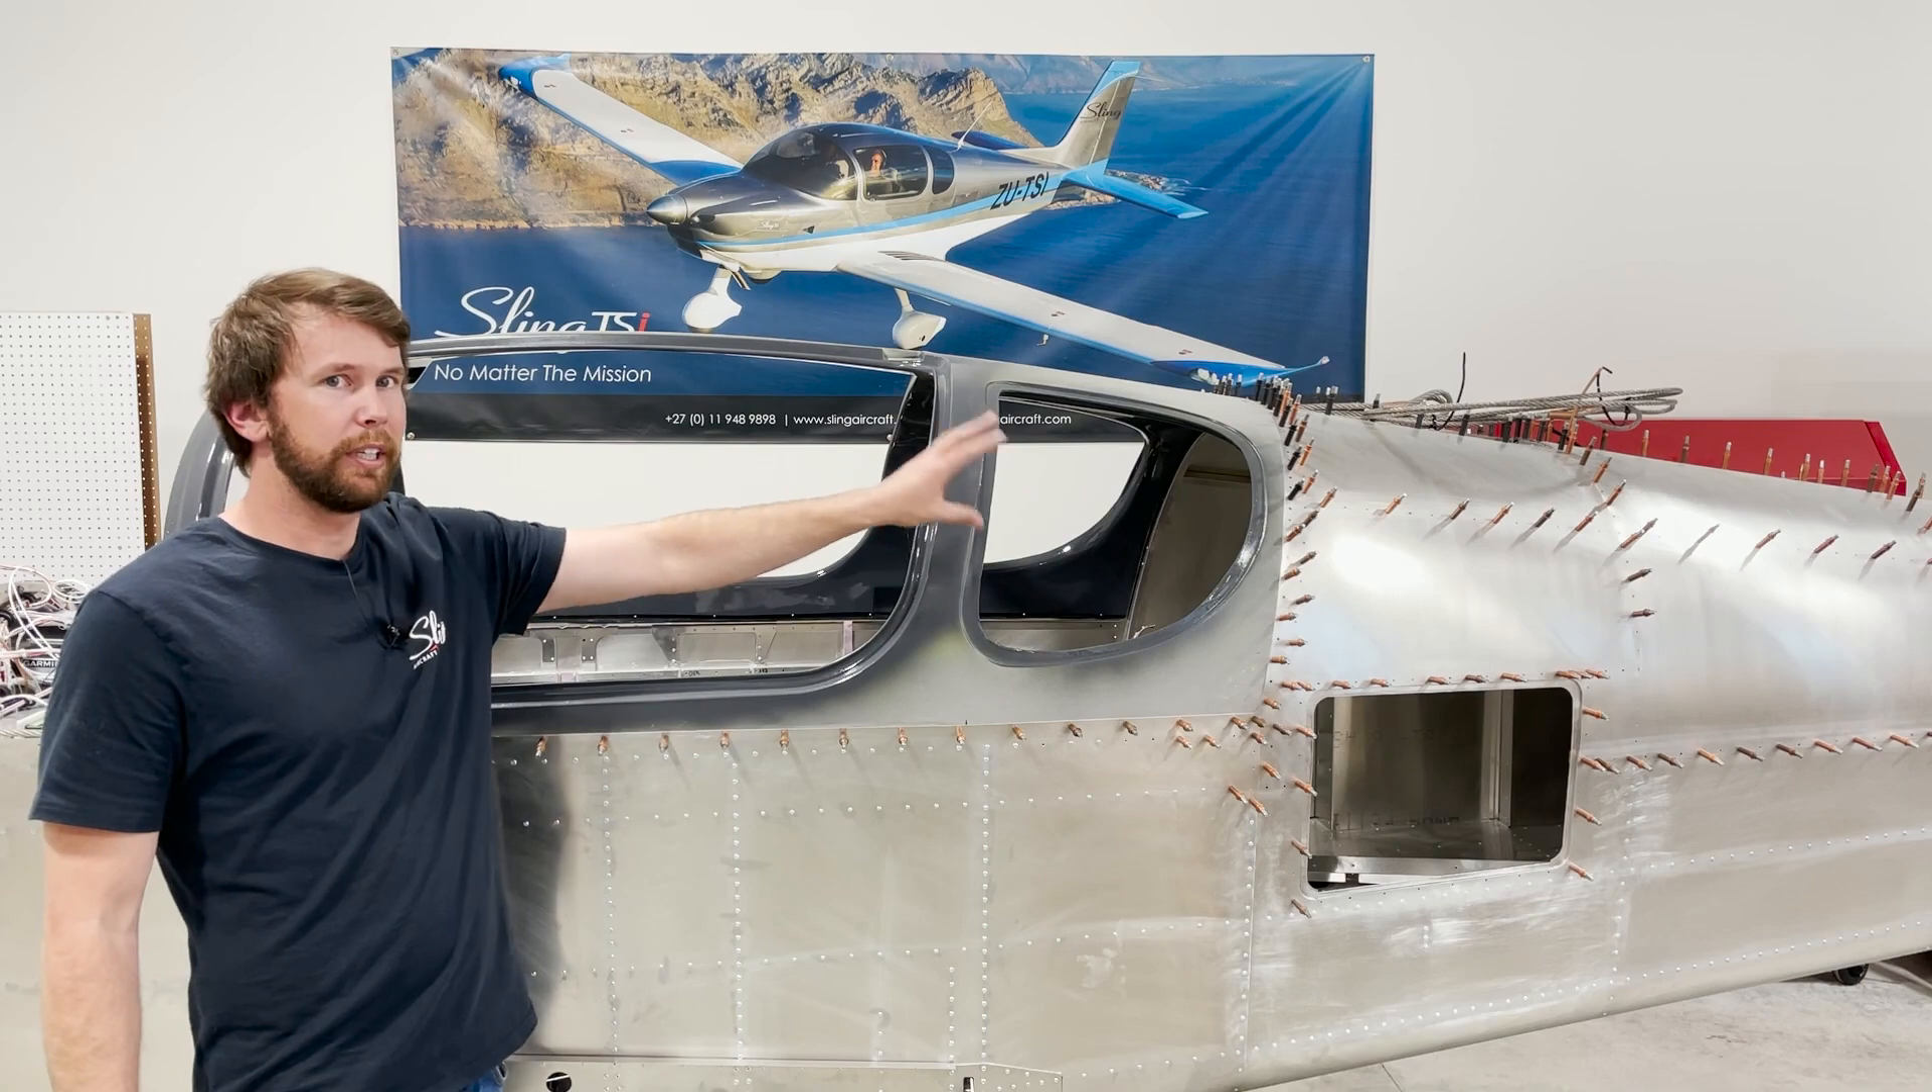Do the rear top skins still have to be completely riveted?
Yes.